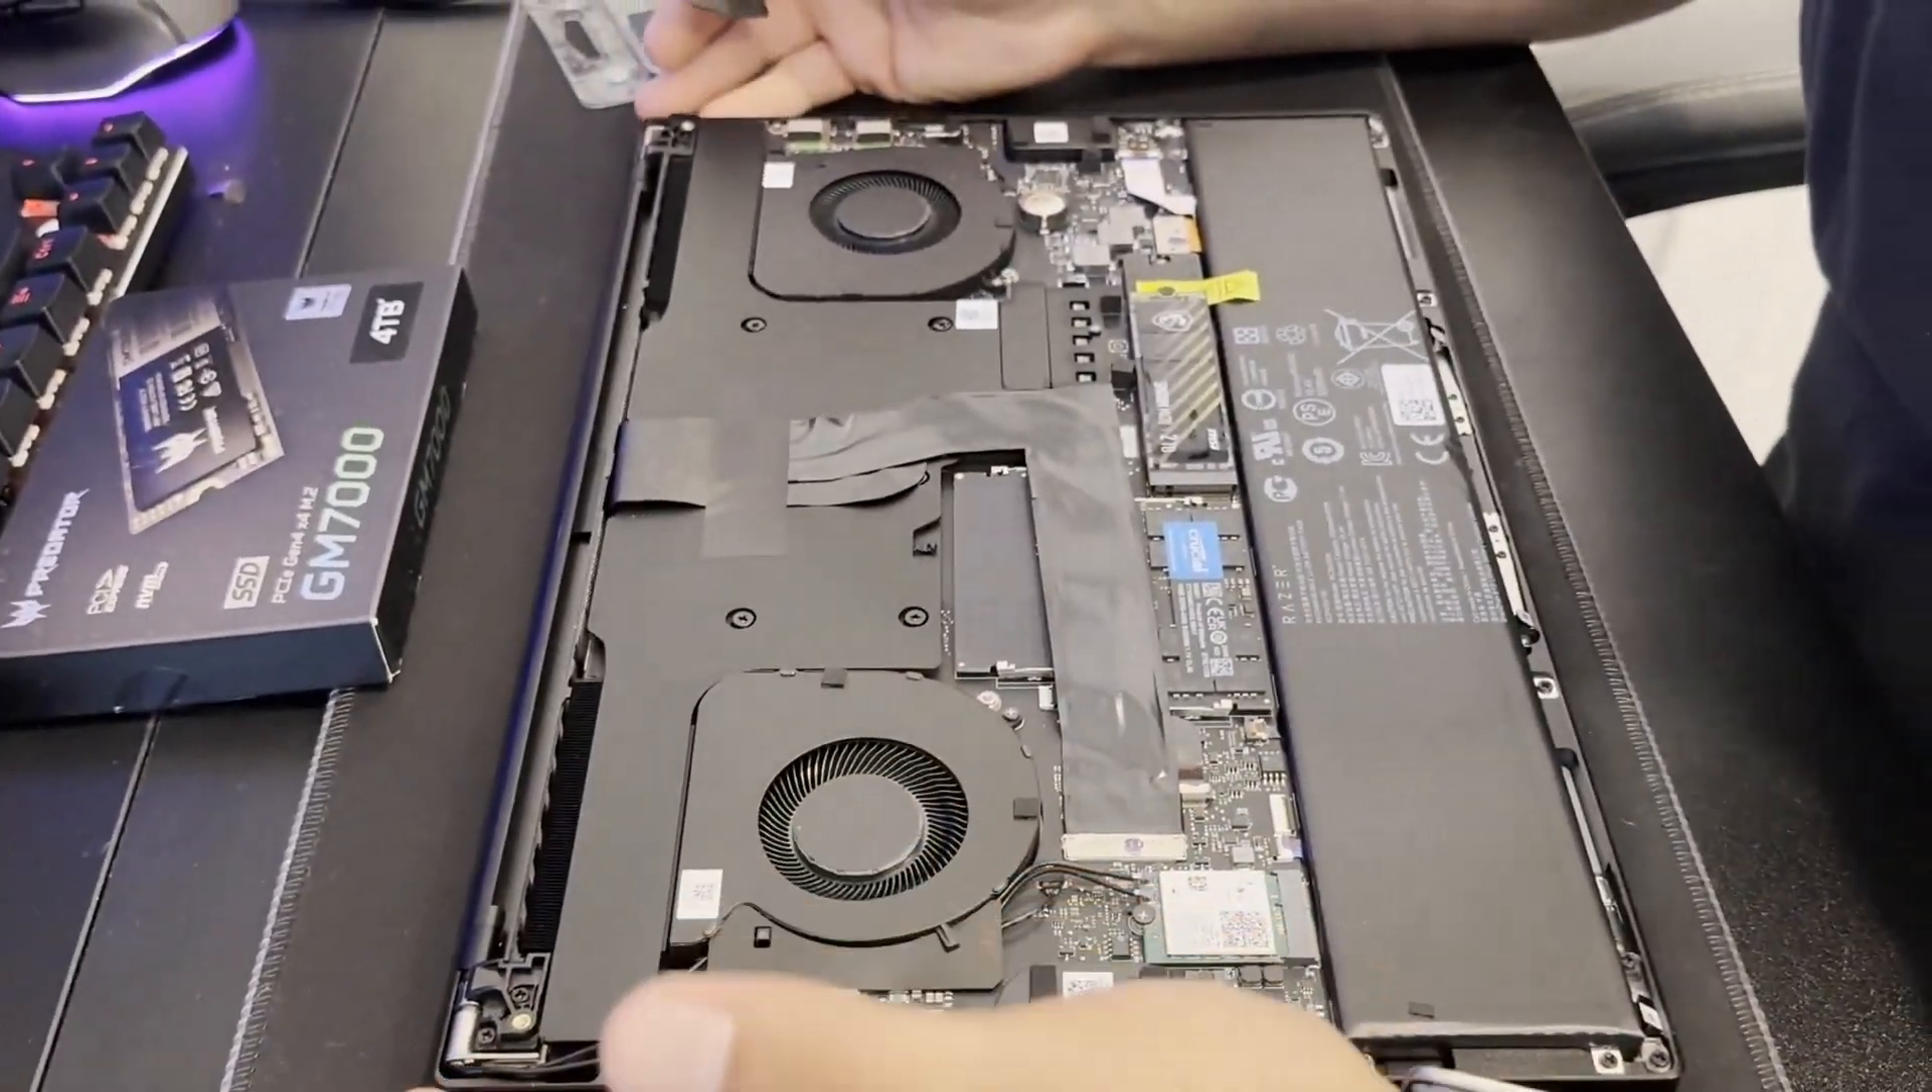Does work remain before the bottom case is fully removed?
No.